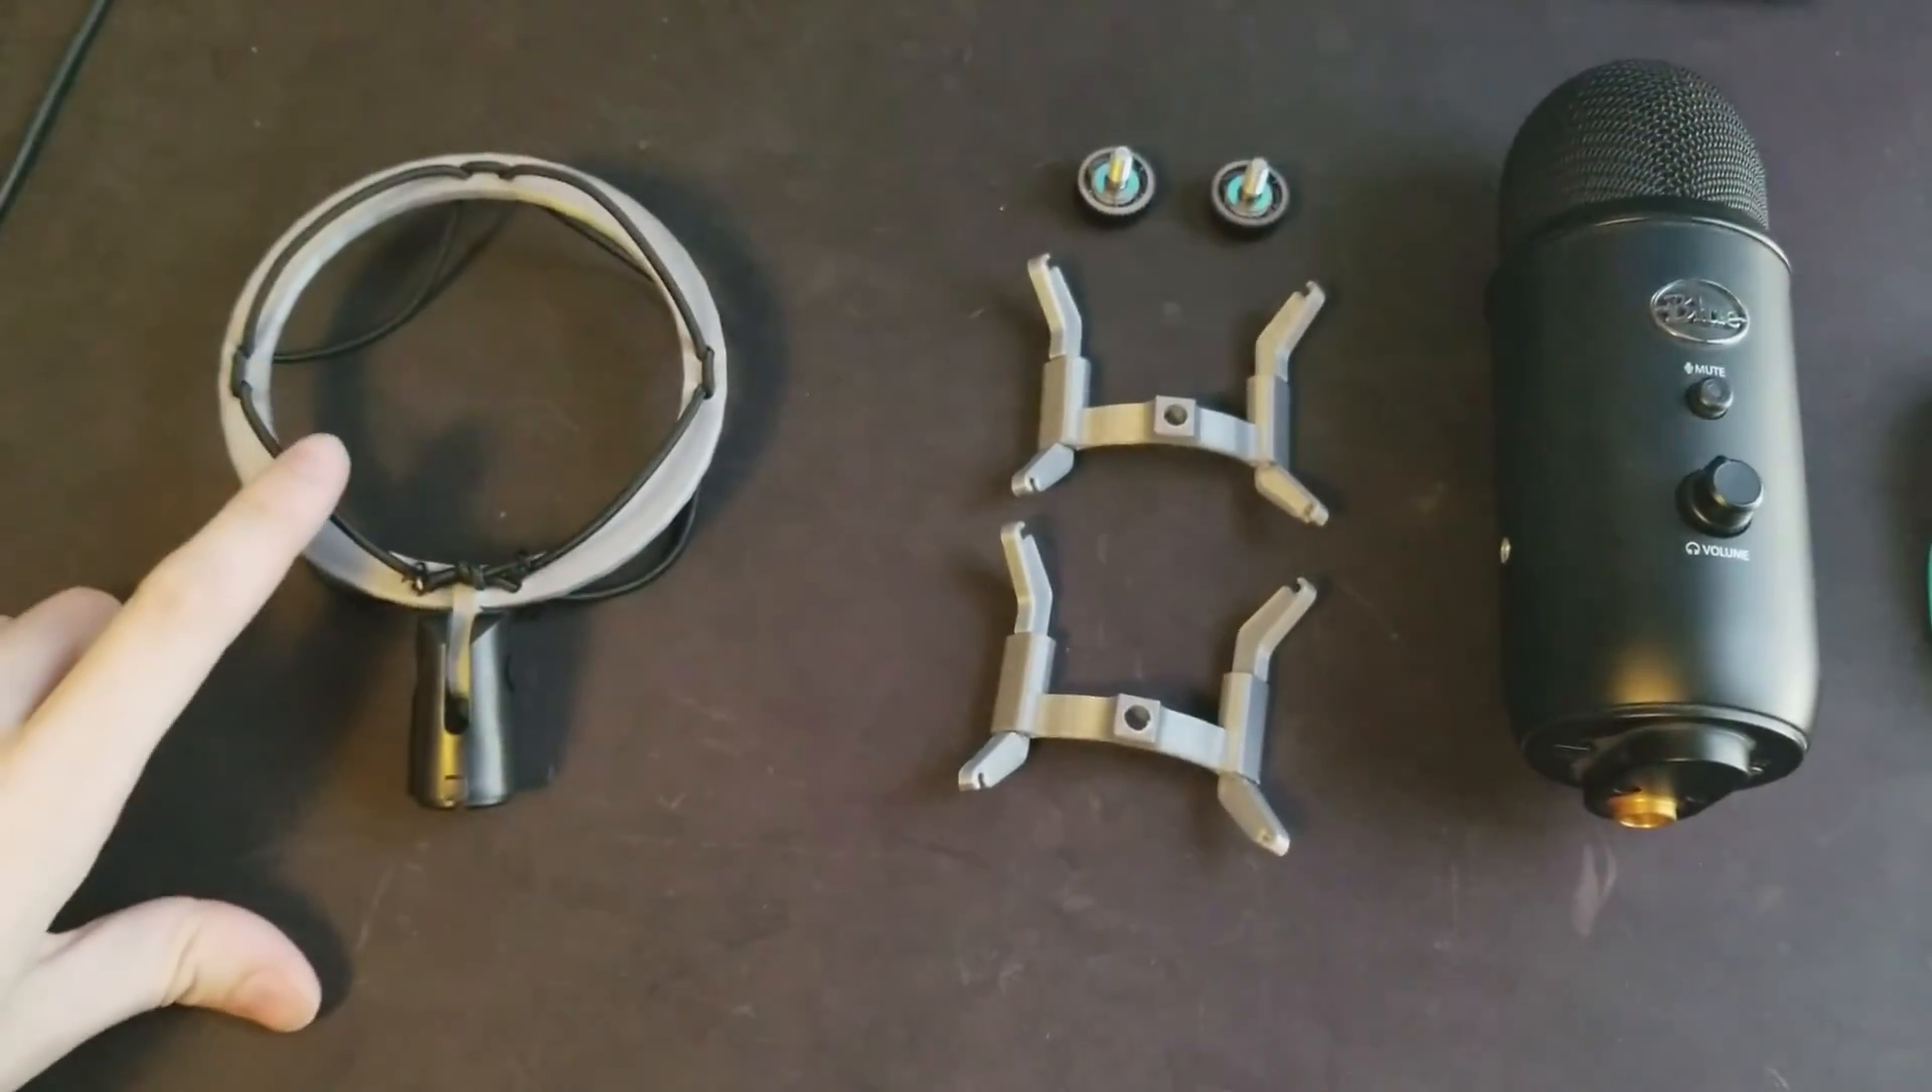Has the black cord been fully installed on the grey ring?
Yes.